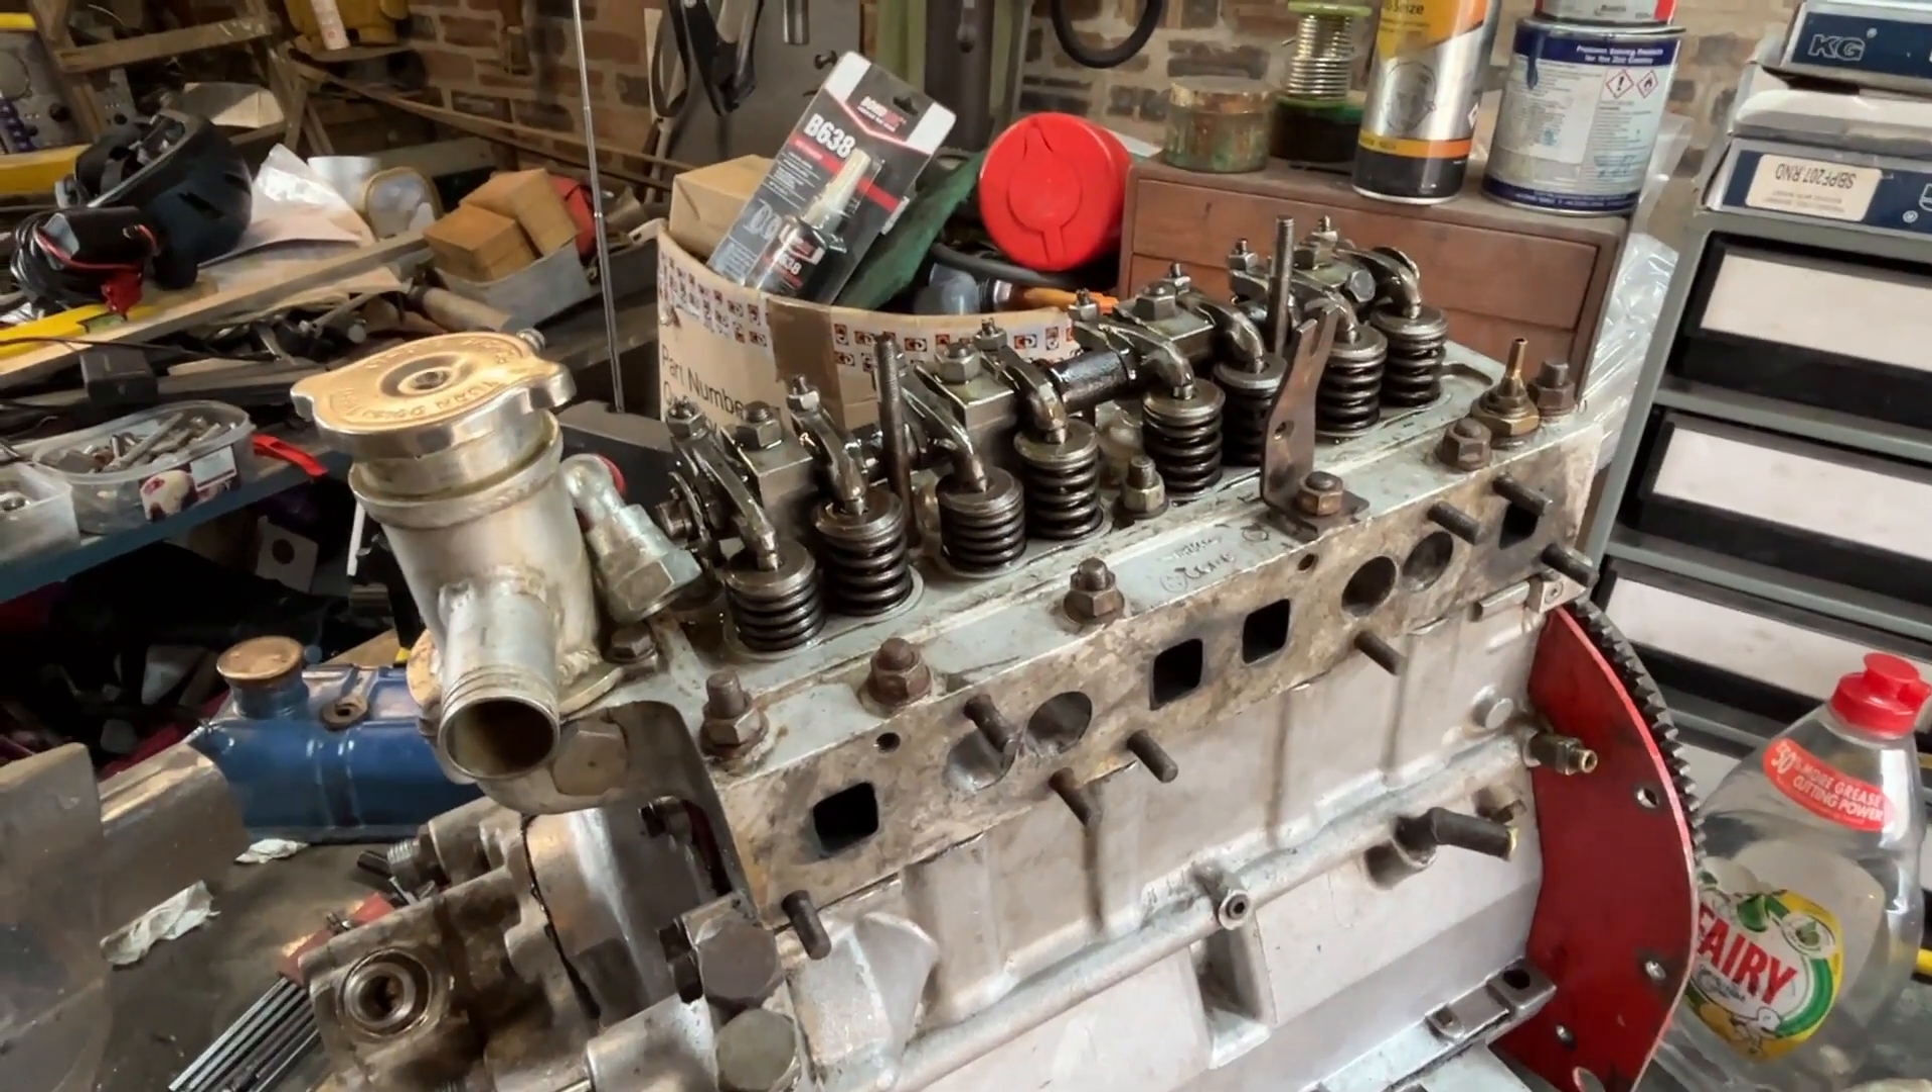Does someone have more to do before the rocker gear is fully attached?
No.